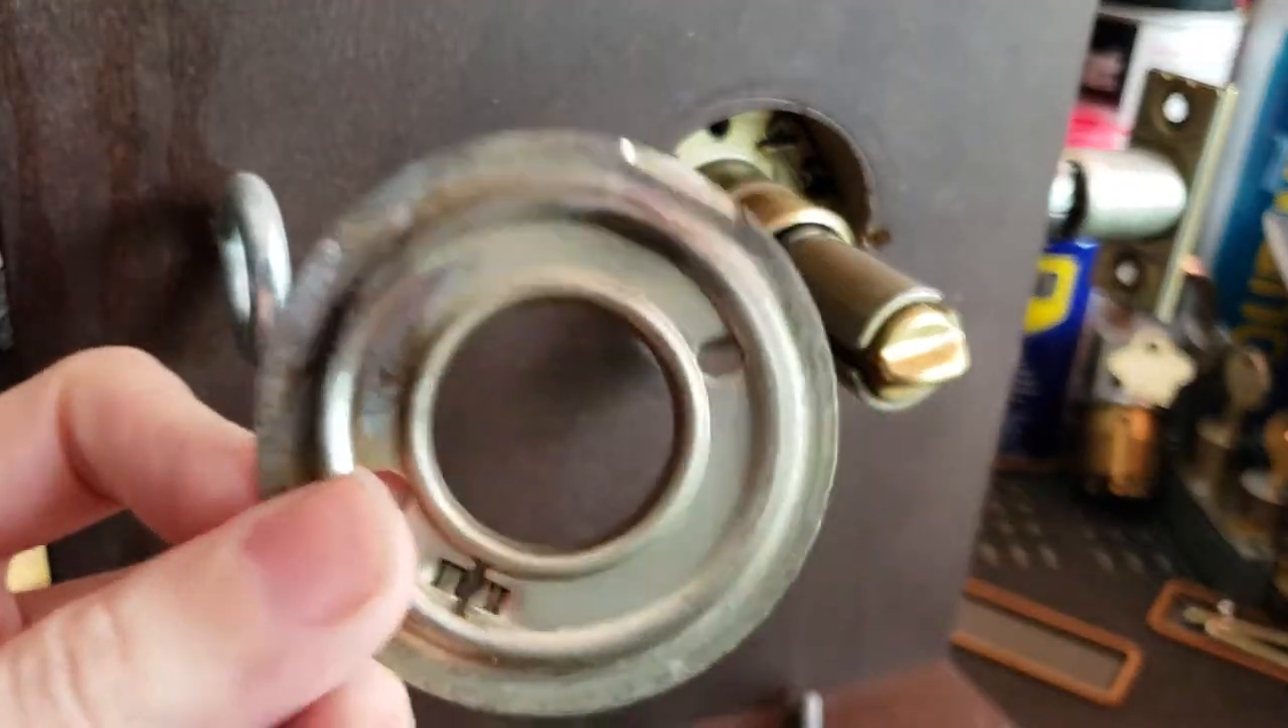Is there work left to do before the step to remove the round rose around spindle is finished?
No.